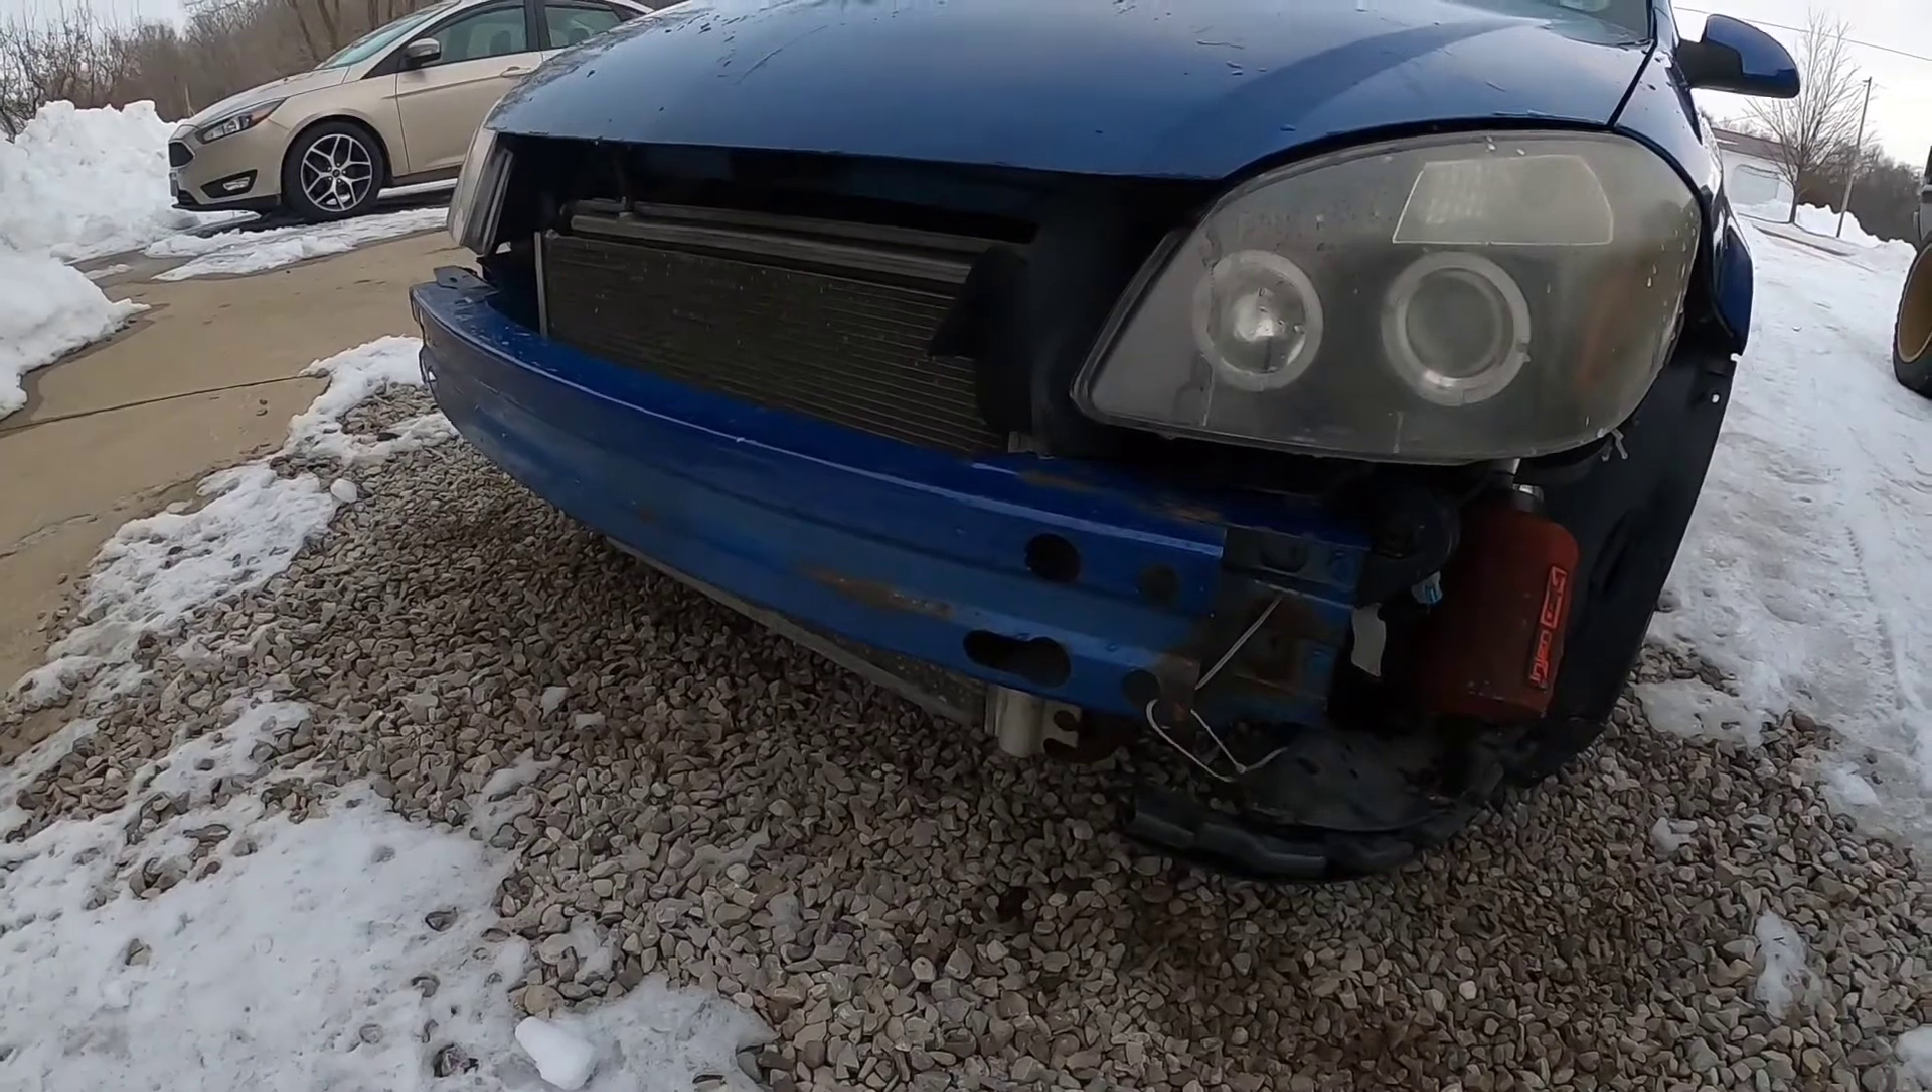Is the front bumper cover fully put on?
No.